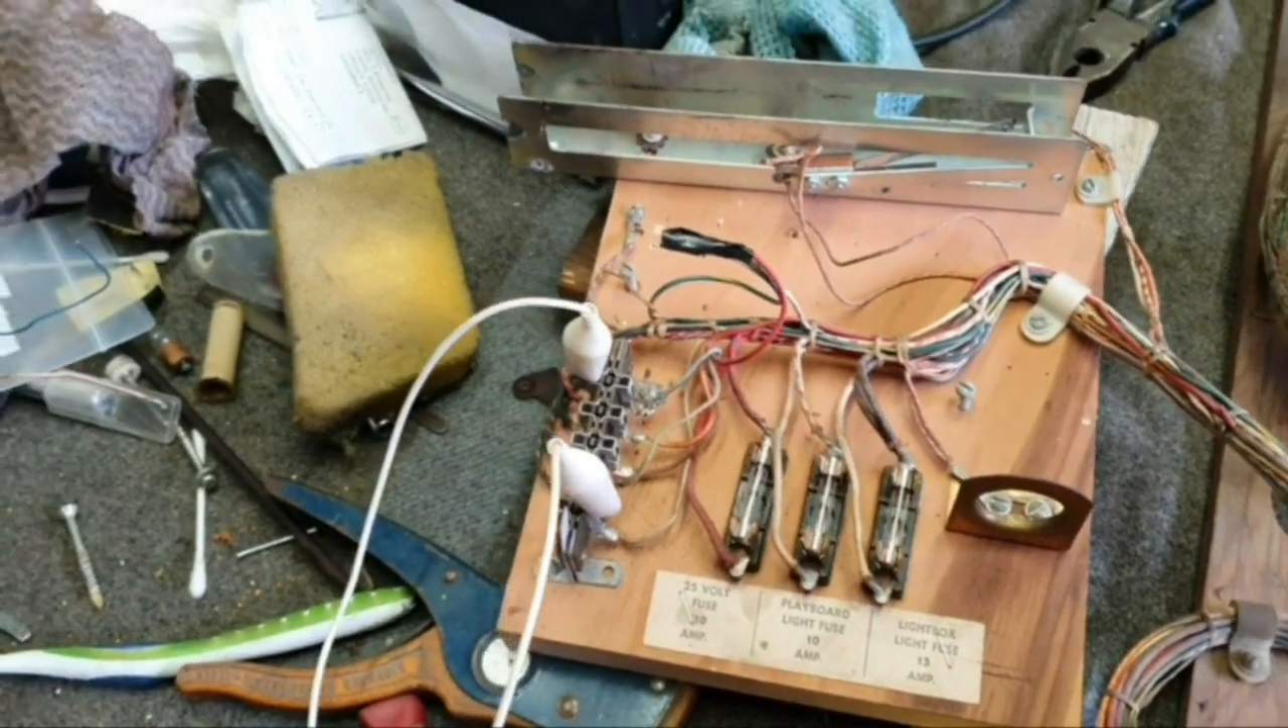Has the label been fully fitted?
Yes.